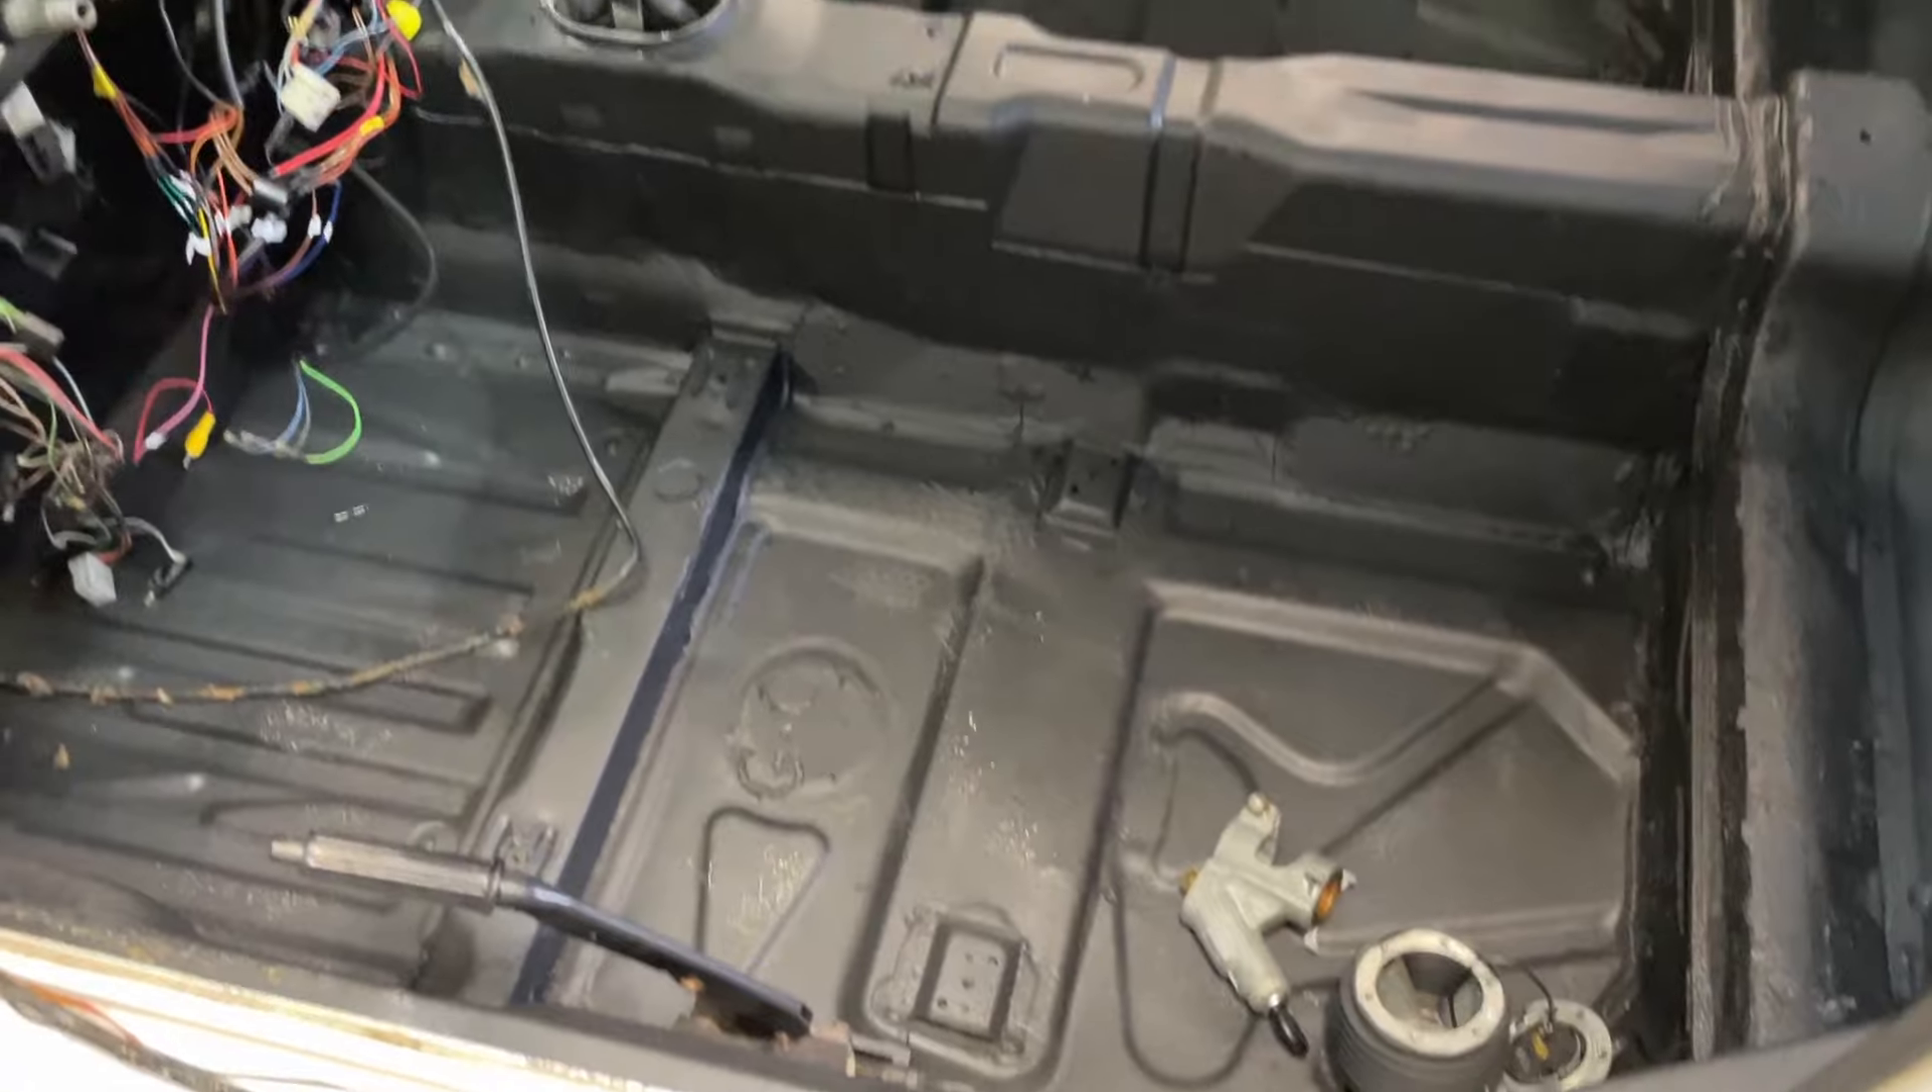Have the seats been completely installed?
No.